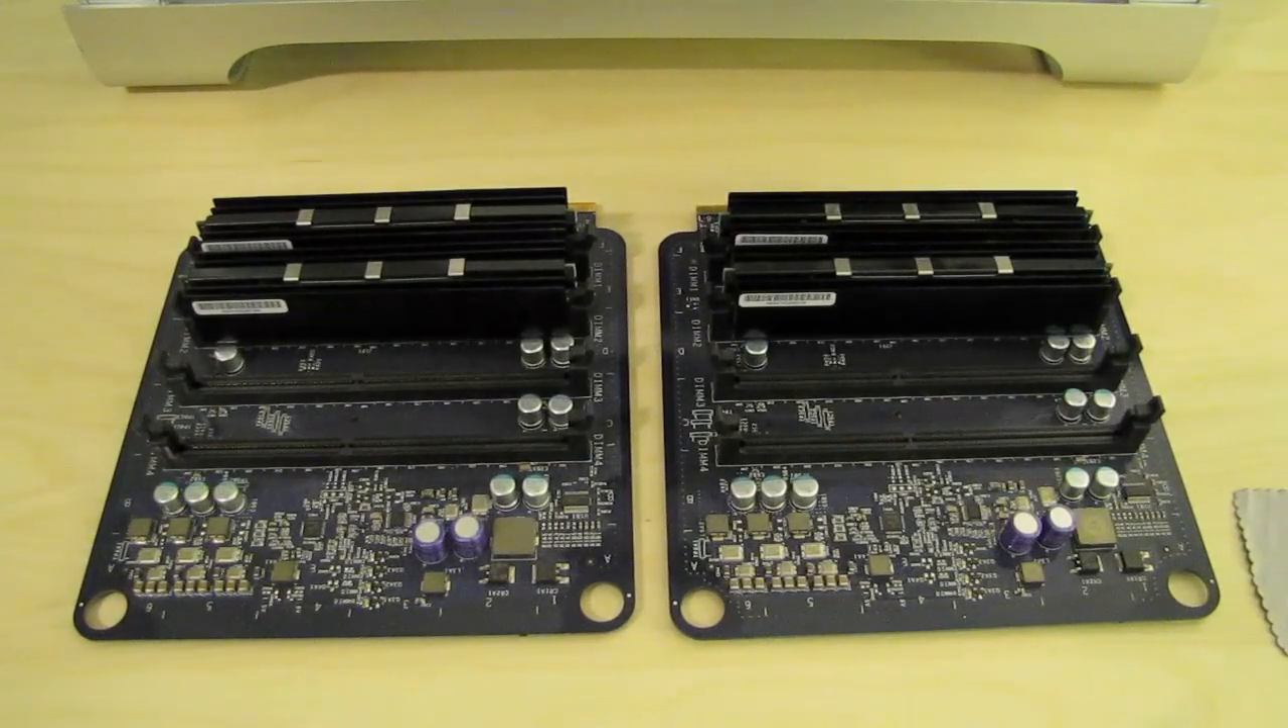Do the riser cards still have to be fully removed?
No.